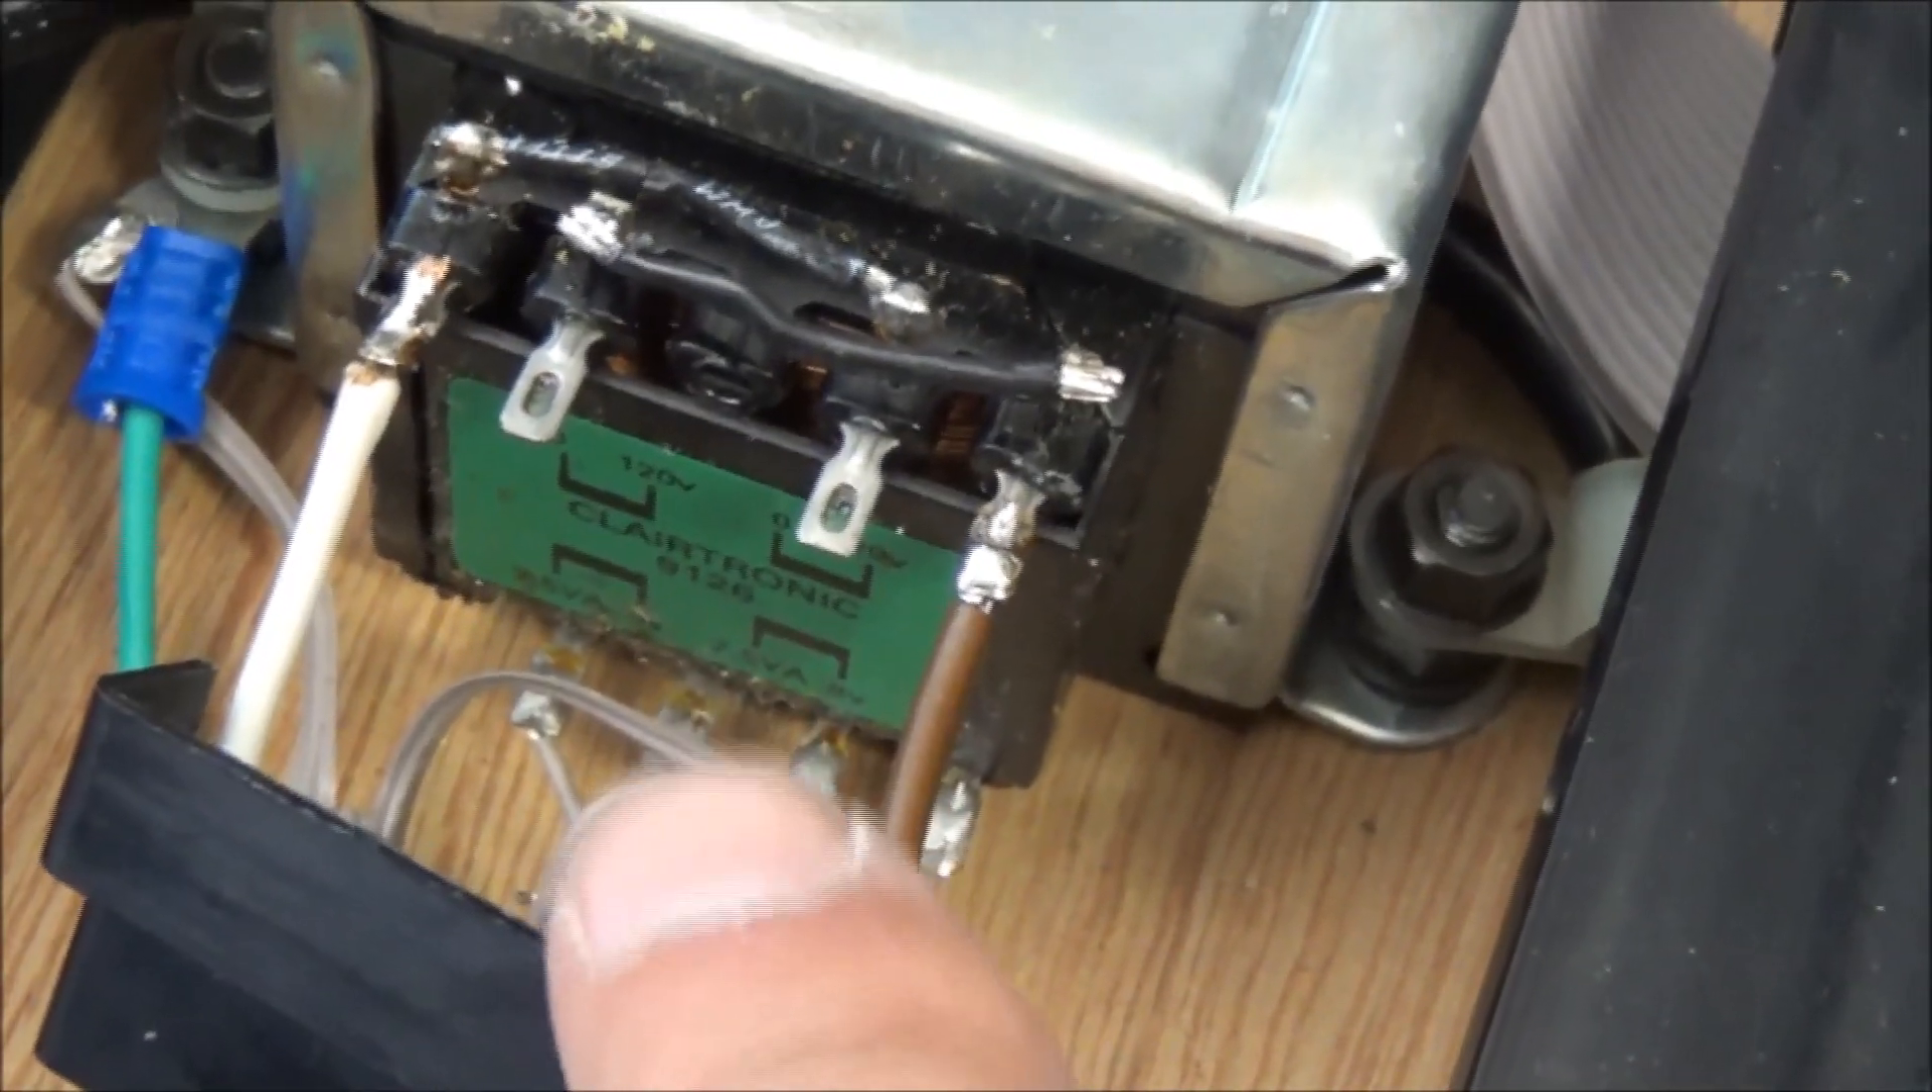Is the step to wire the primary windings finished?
Yes.